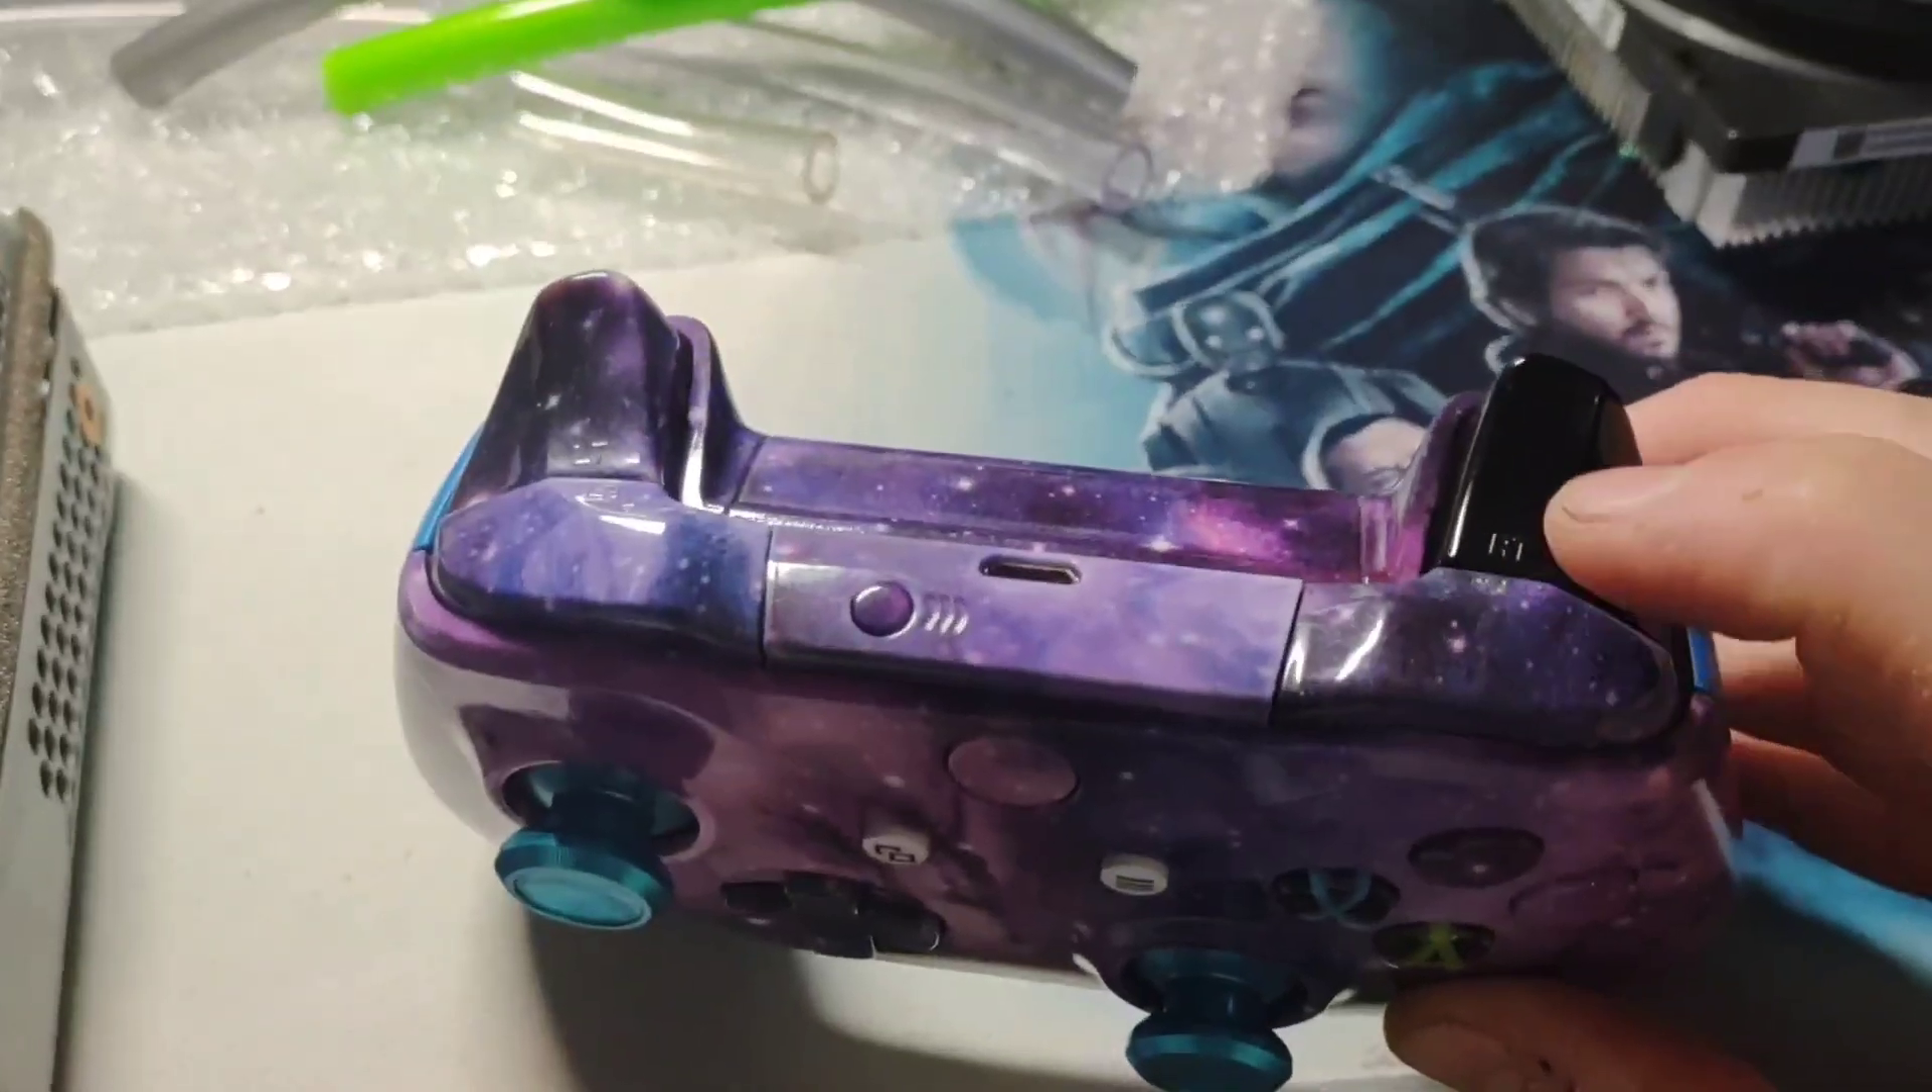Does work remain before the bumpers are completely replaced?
No.